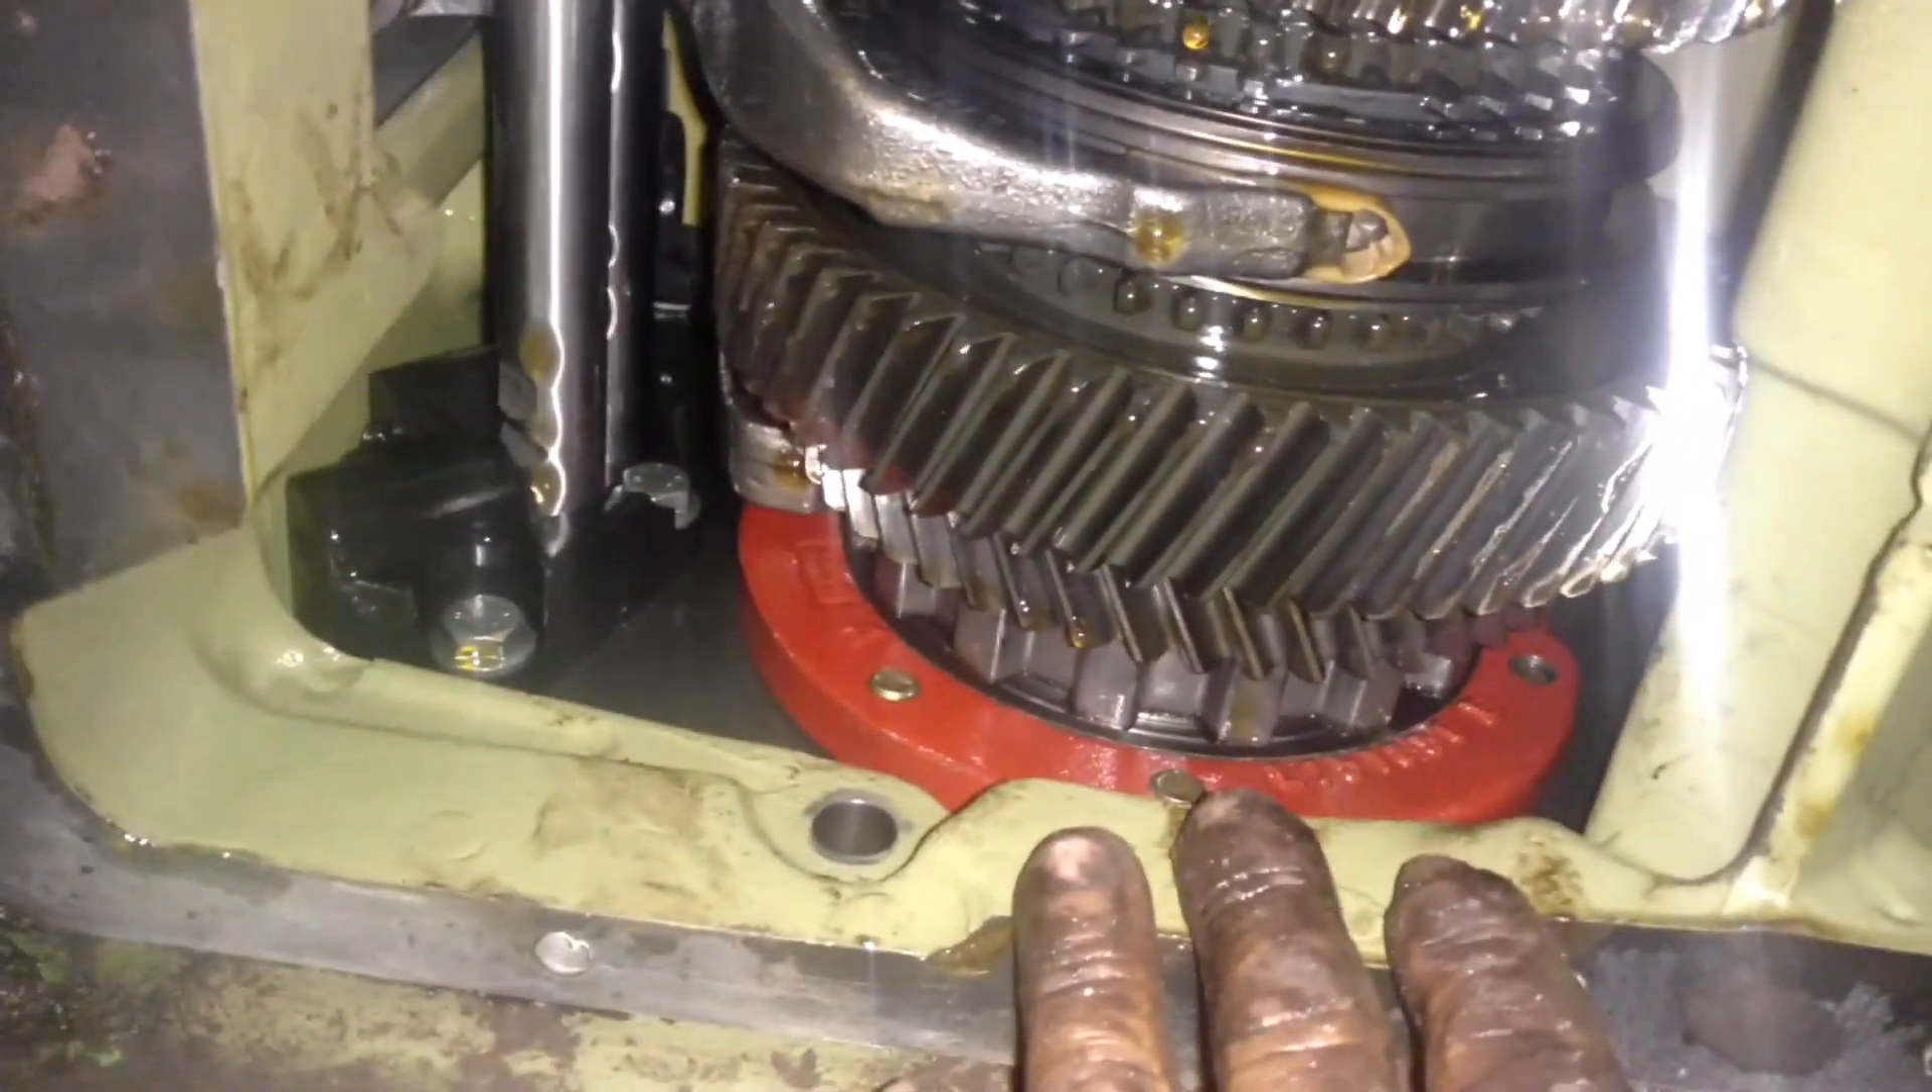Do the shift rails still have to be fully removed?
Yes.